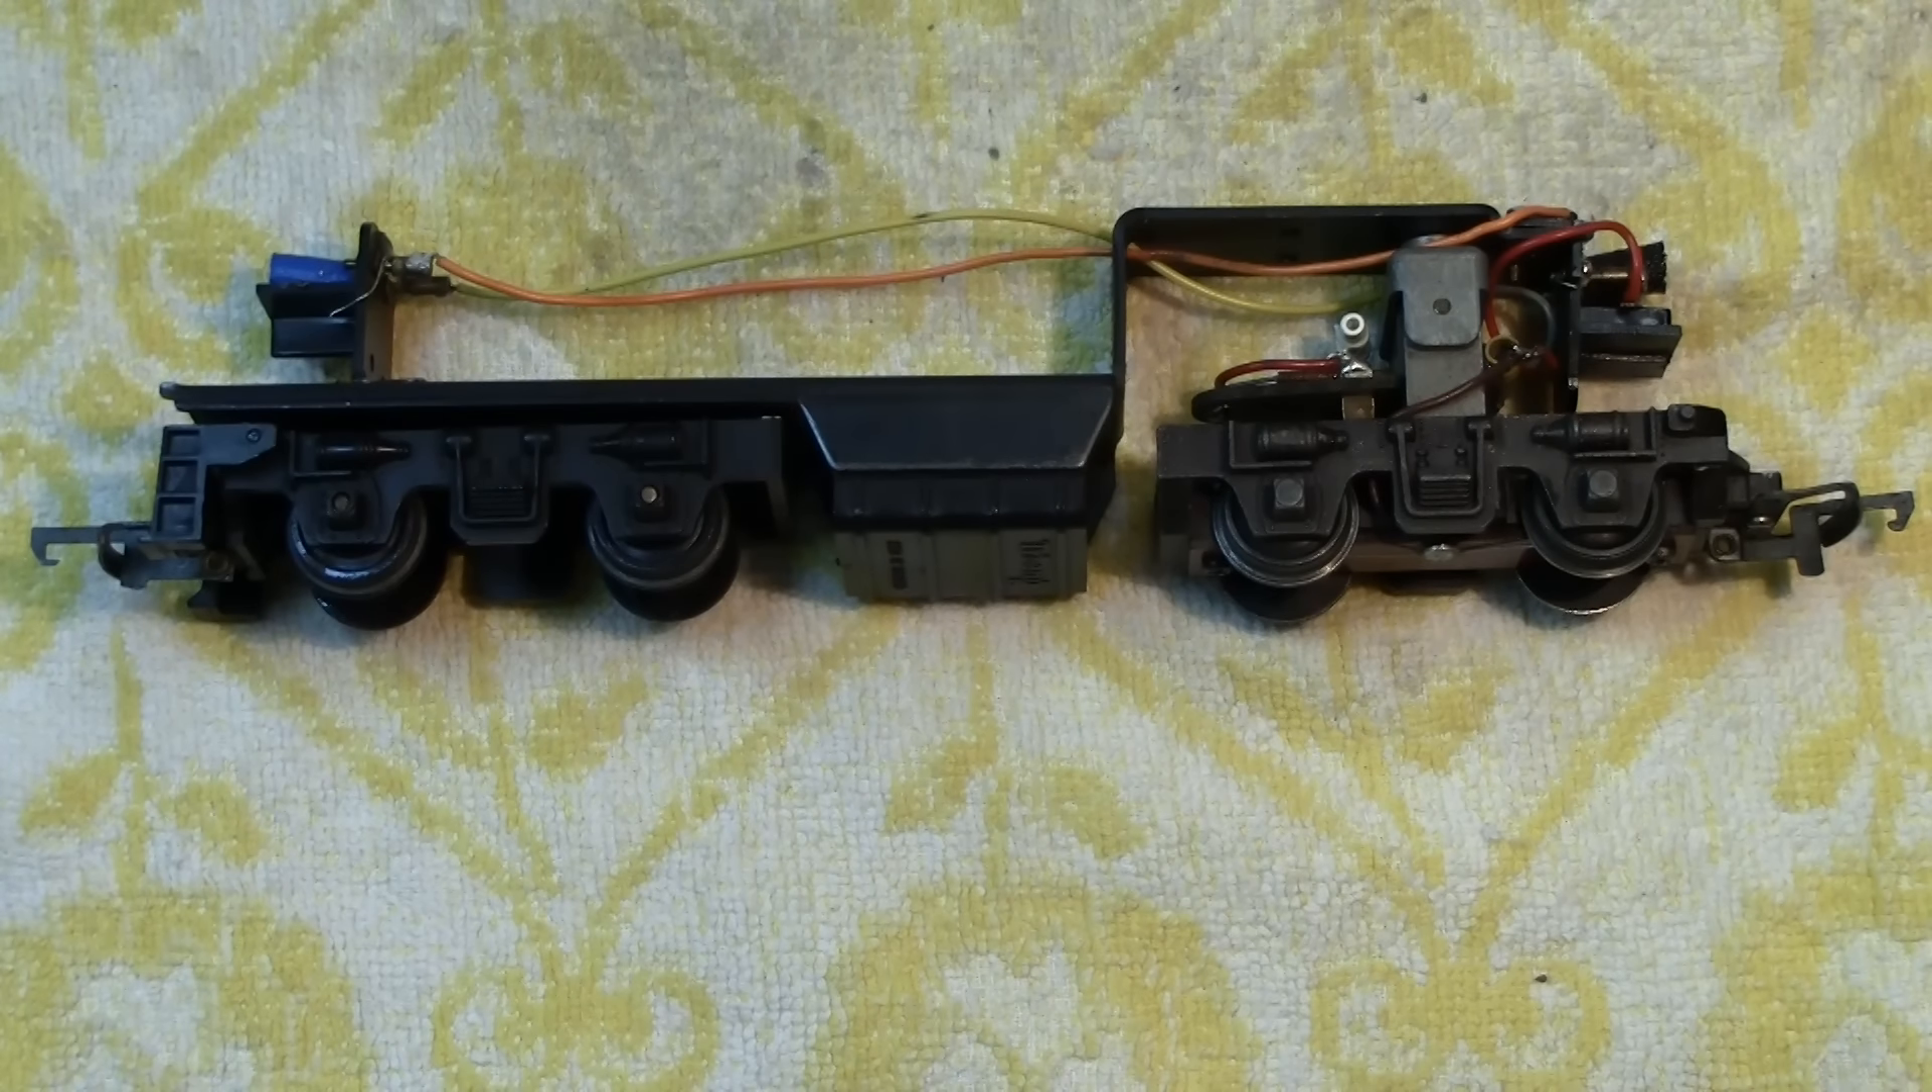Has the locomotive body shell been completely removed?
Yes.